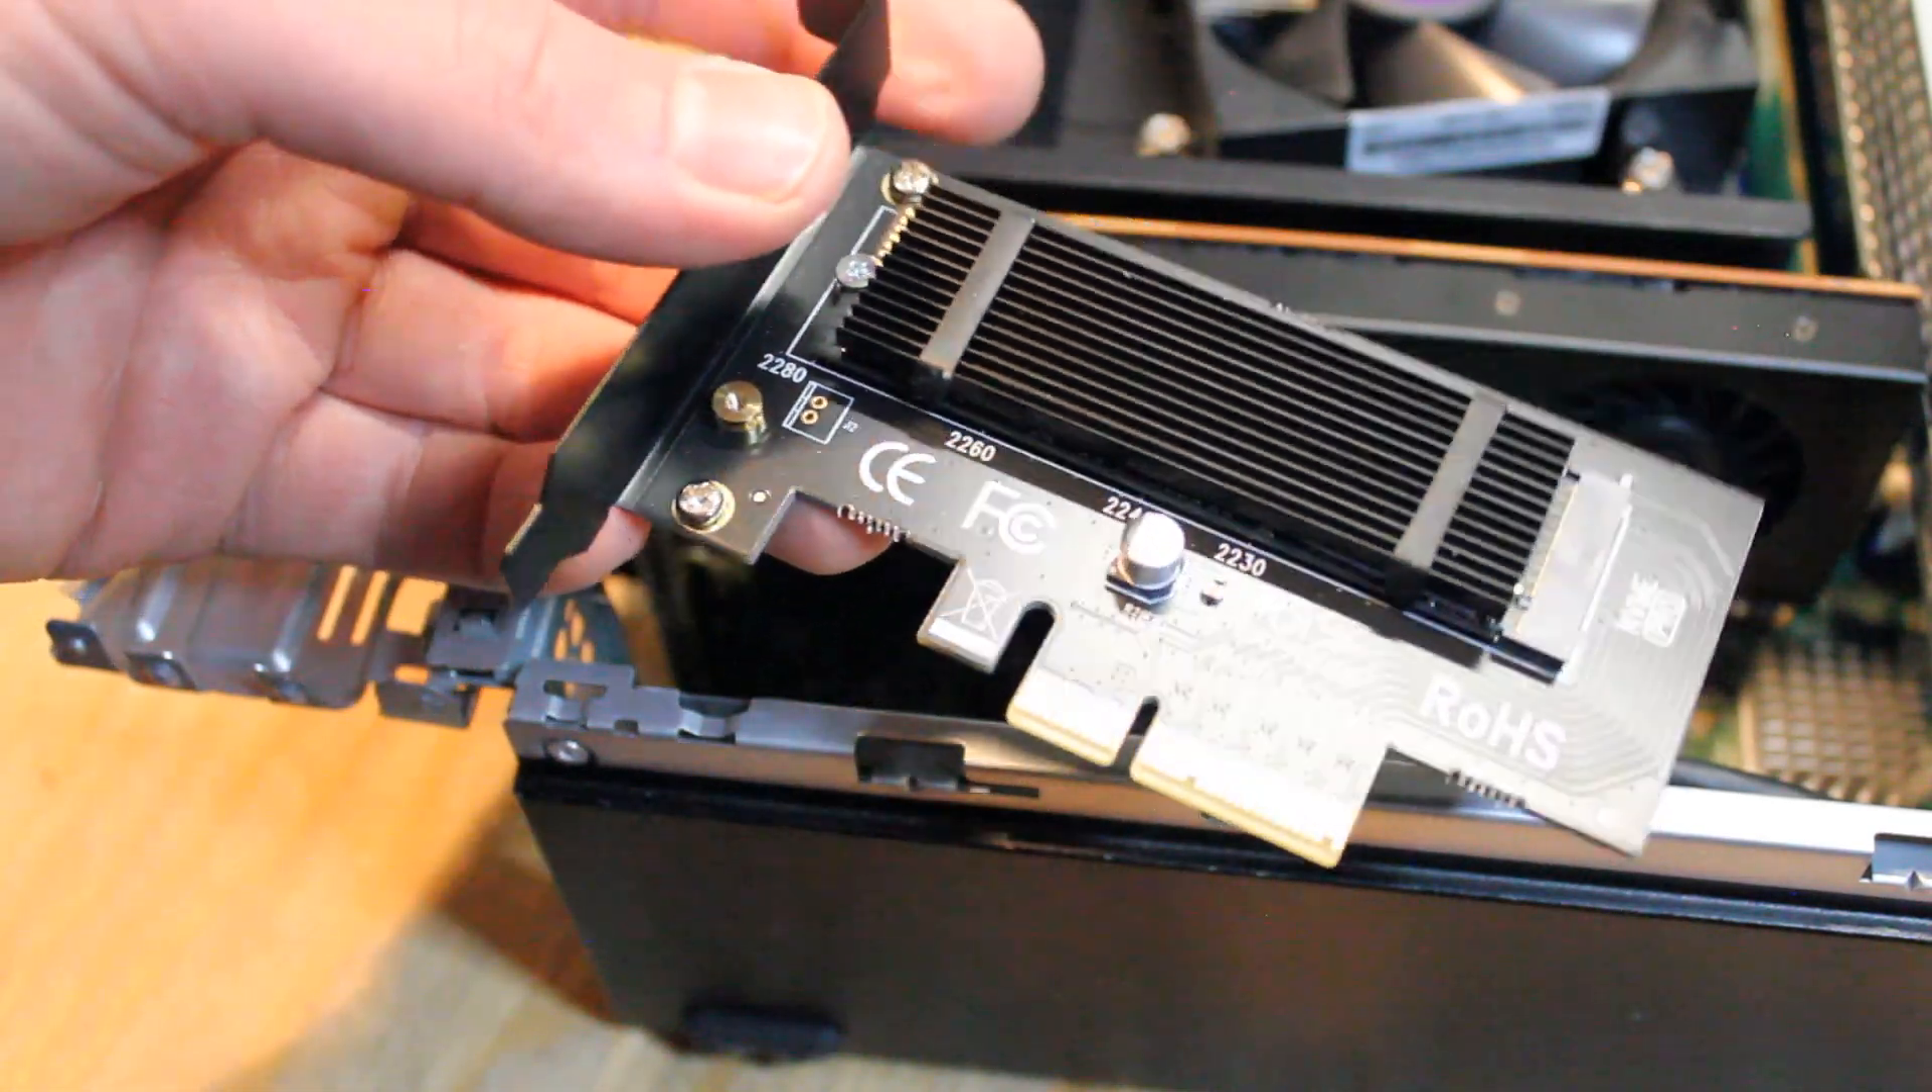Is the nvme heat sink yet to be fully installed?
No.